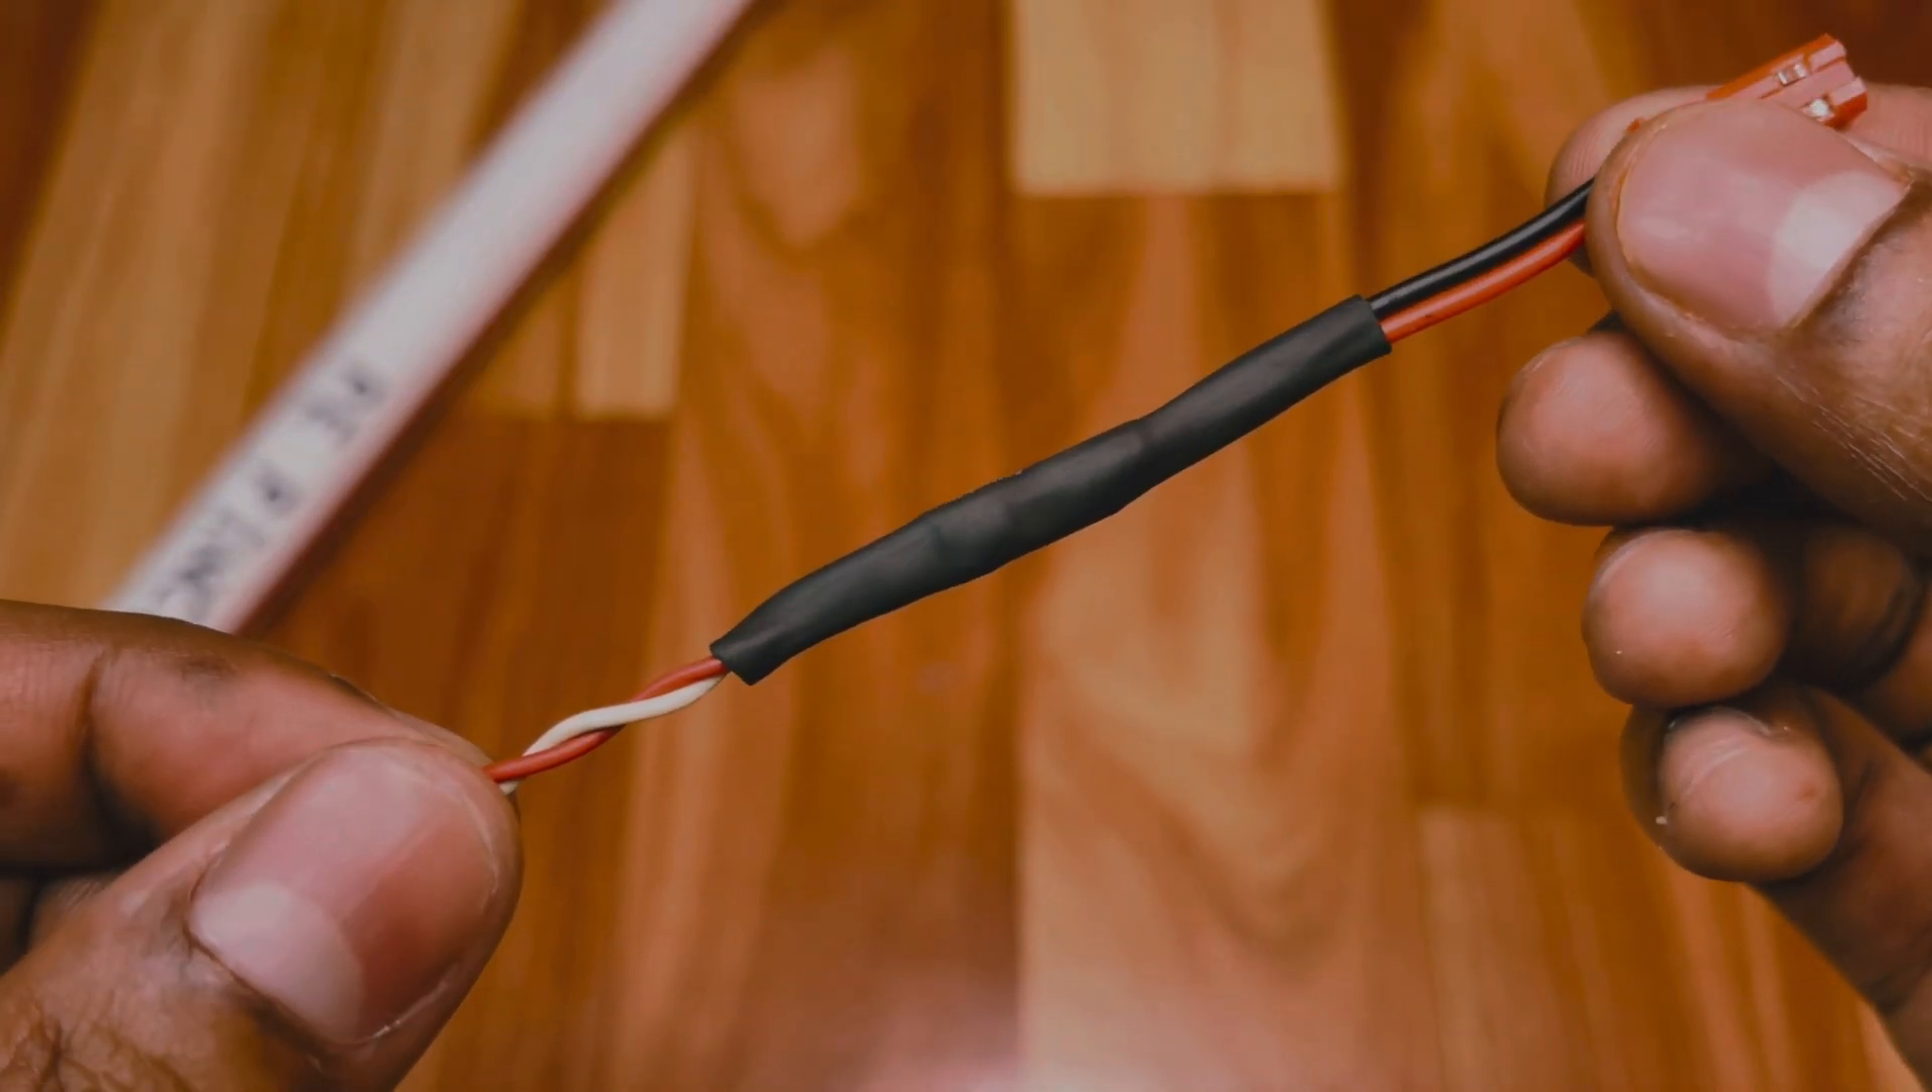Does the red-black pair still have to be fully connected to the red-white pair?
No.